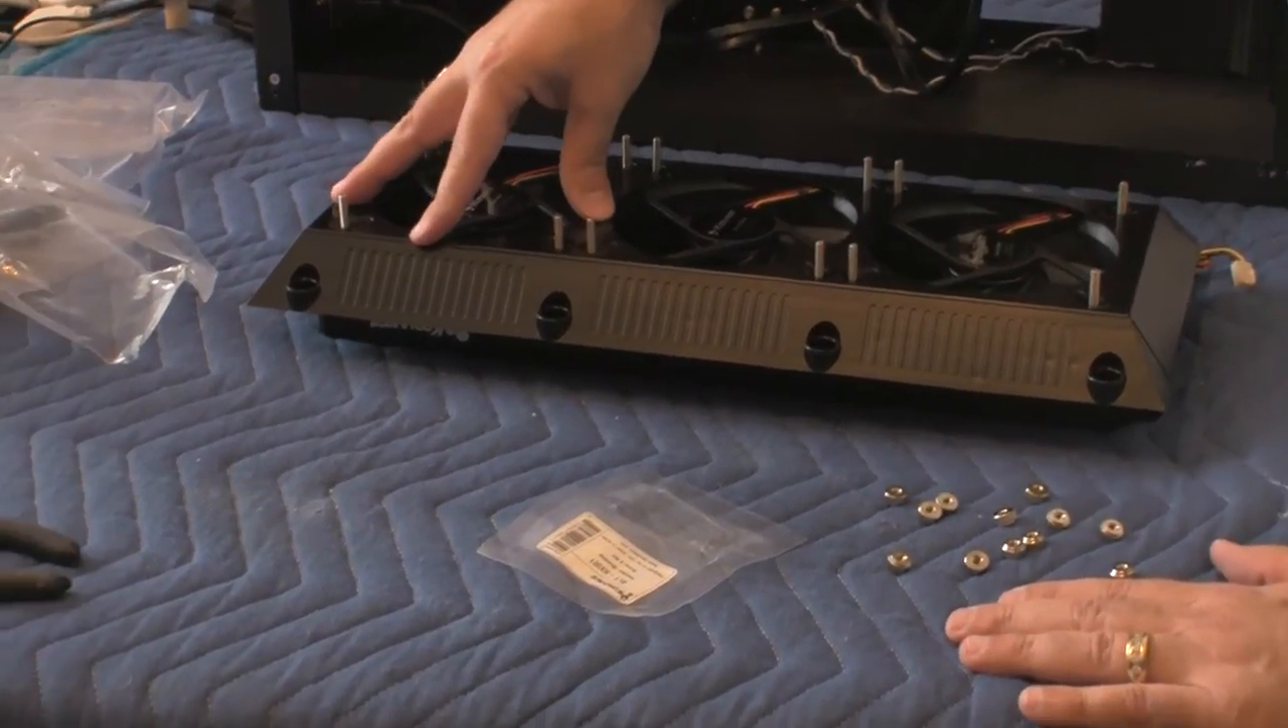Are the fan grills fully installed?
No.